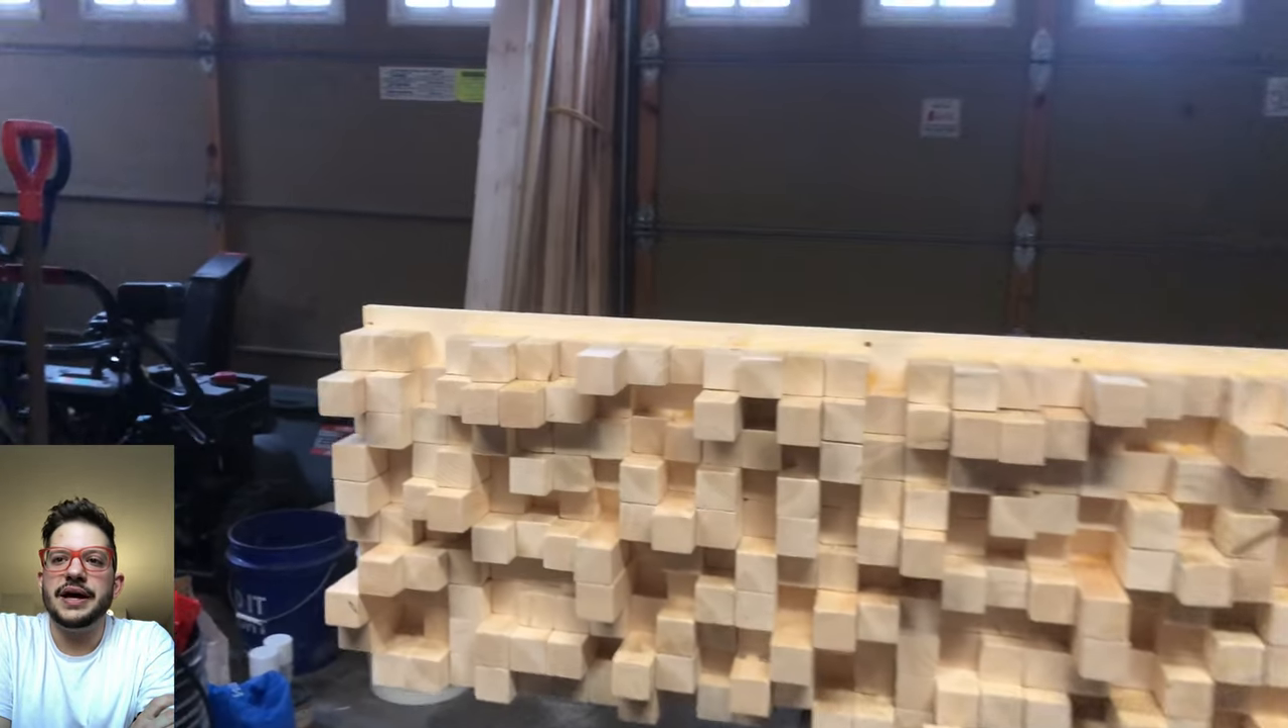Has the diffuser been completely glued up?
Yes.